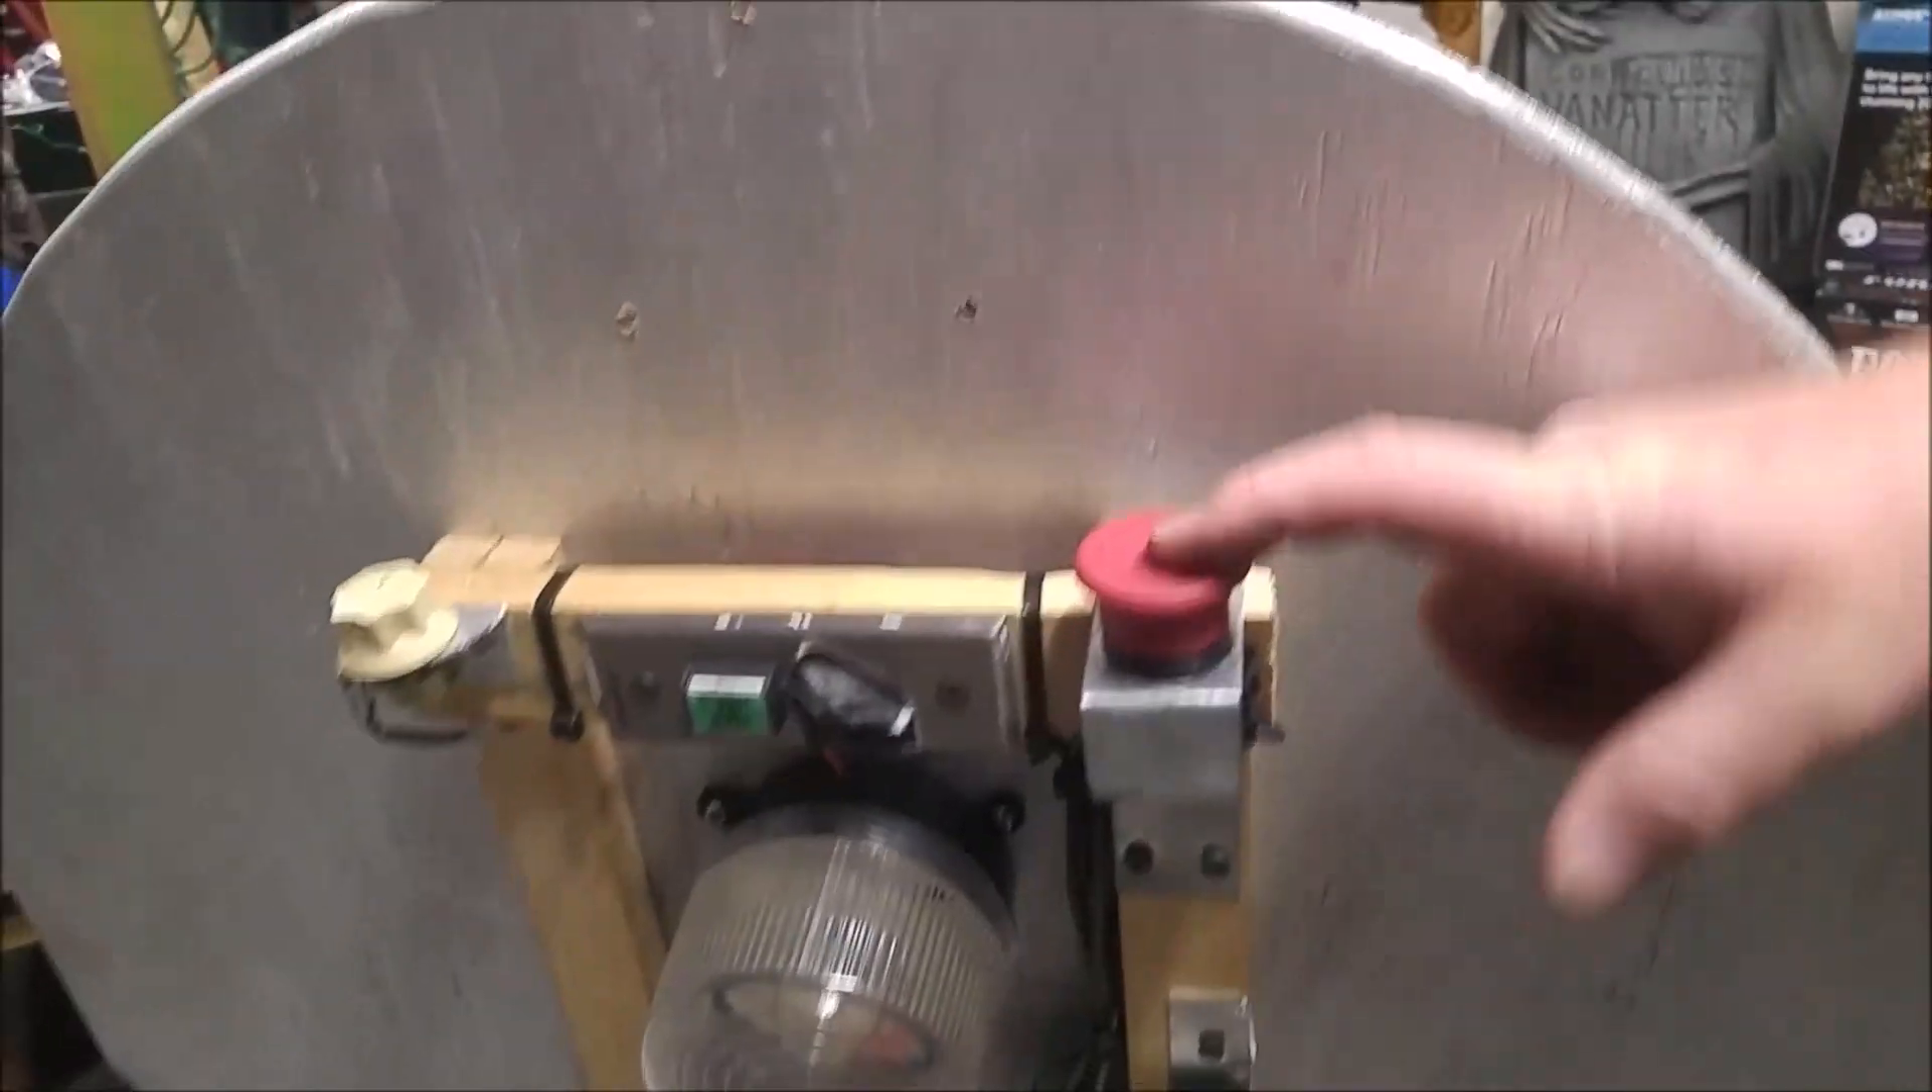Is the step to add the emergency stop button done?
Yes.